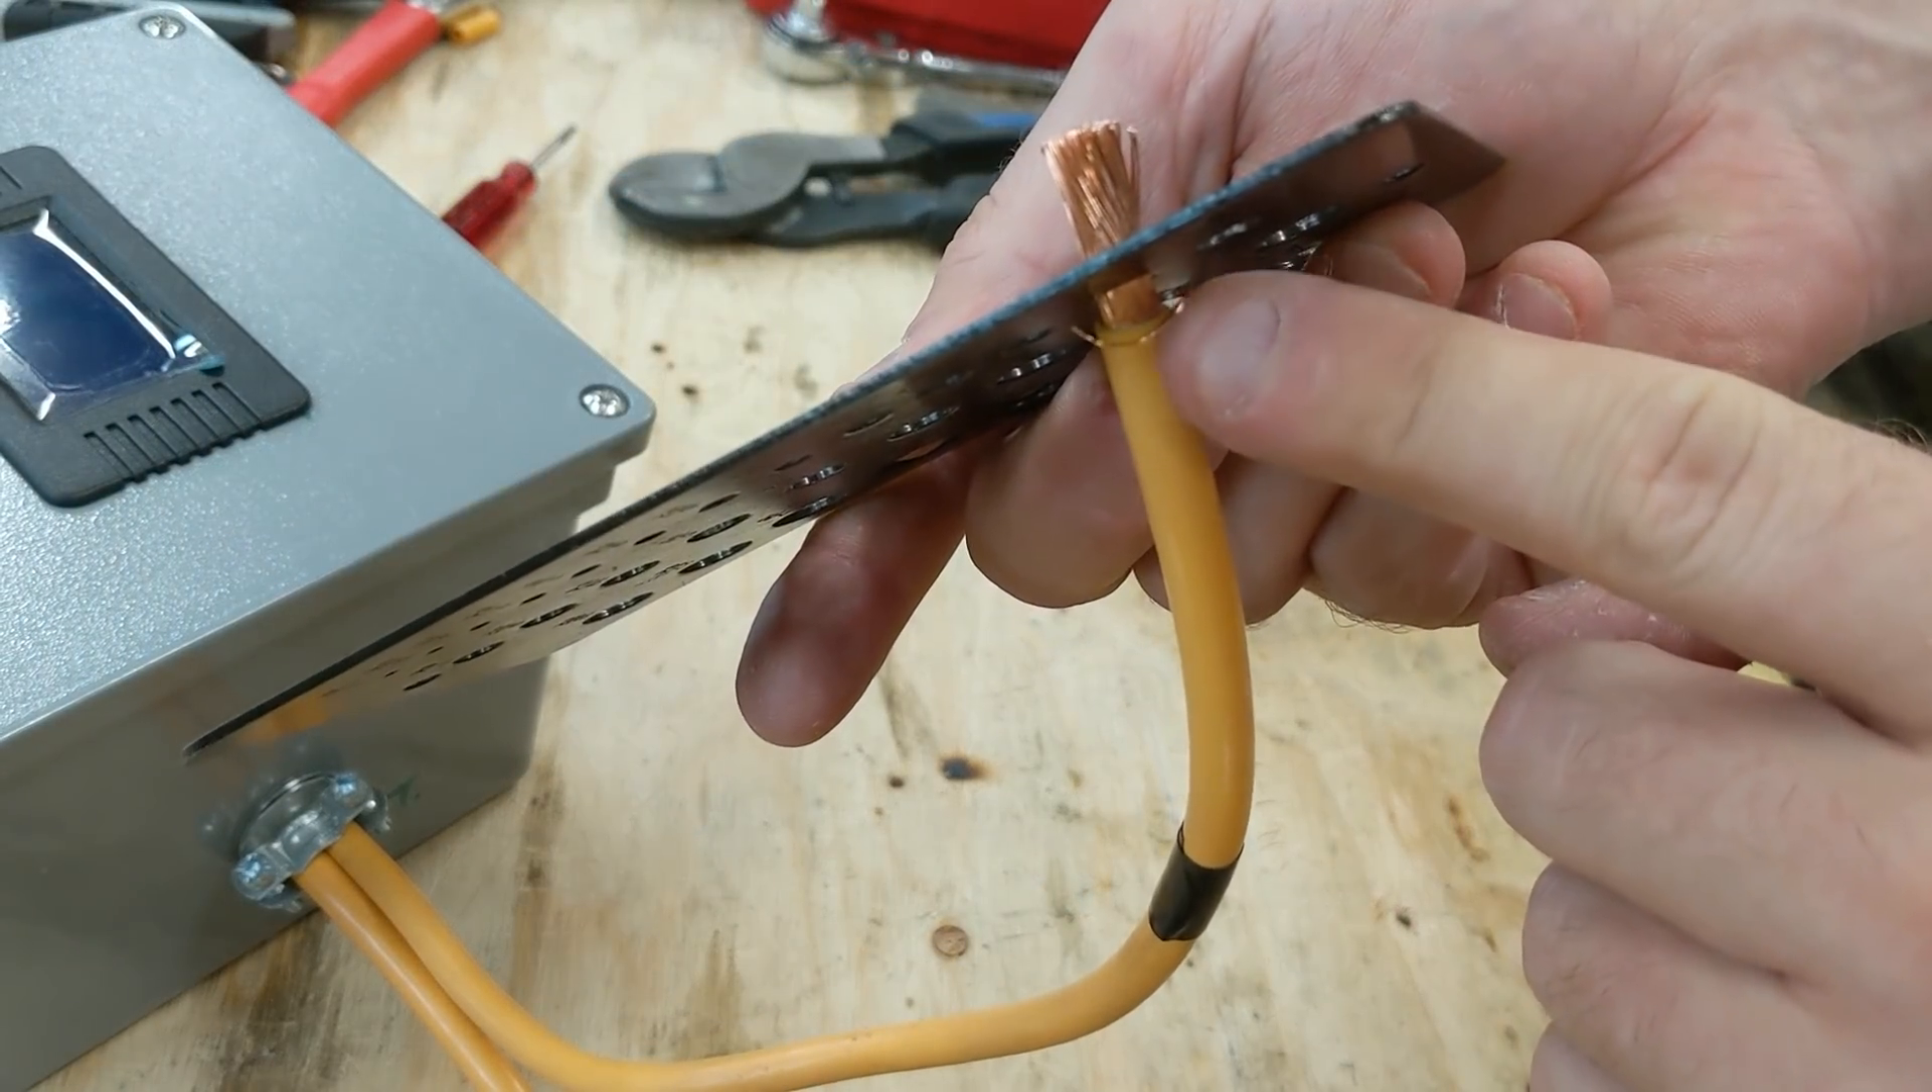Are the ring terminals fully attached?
No.